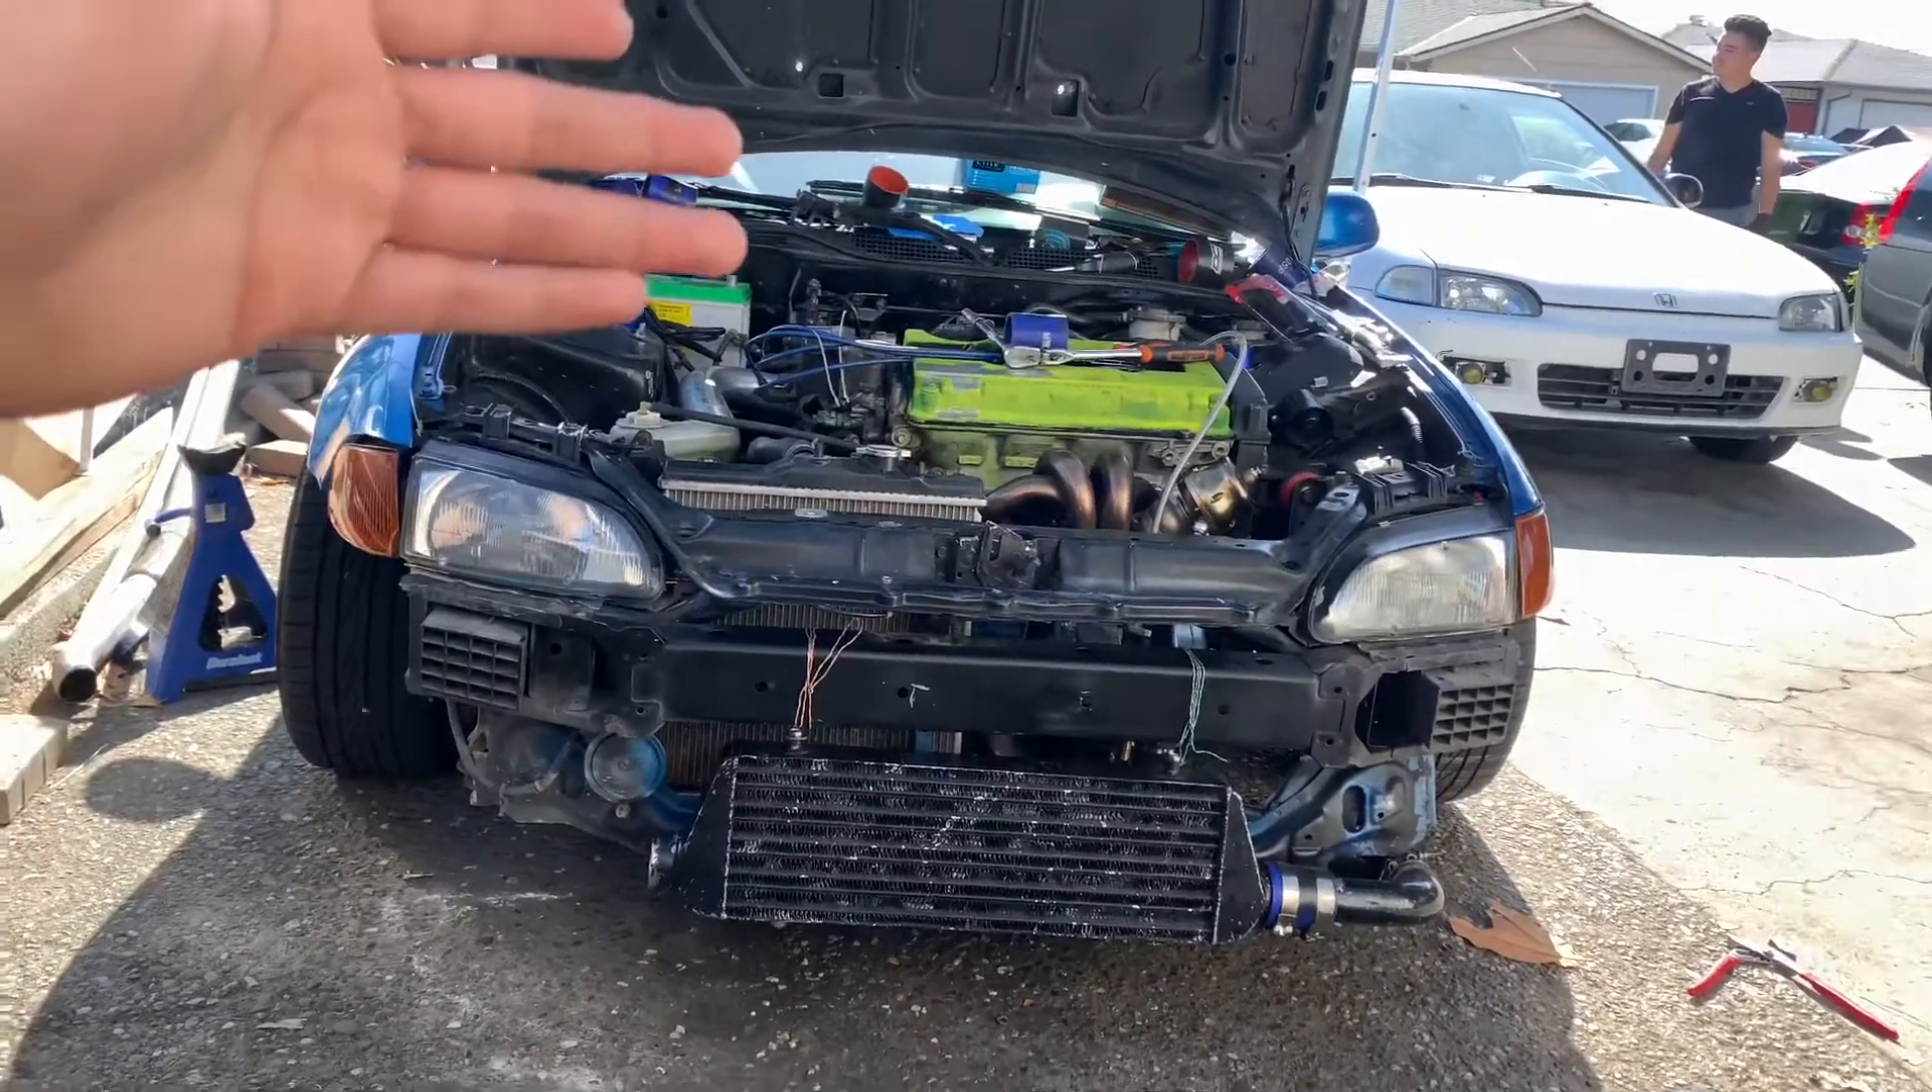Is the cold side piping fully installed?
No.